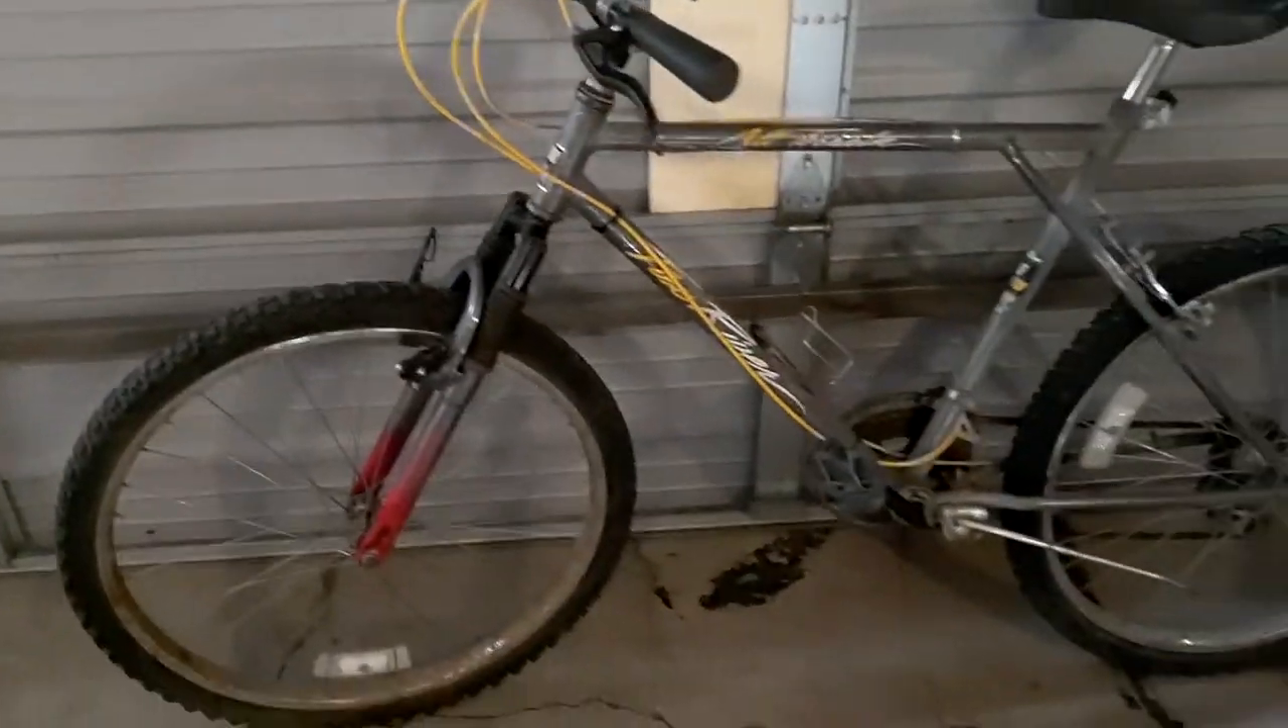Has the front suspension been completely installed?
Yes.